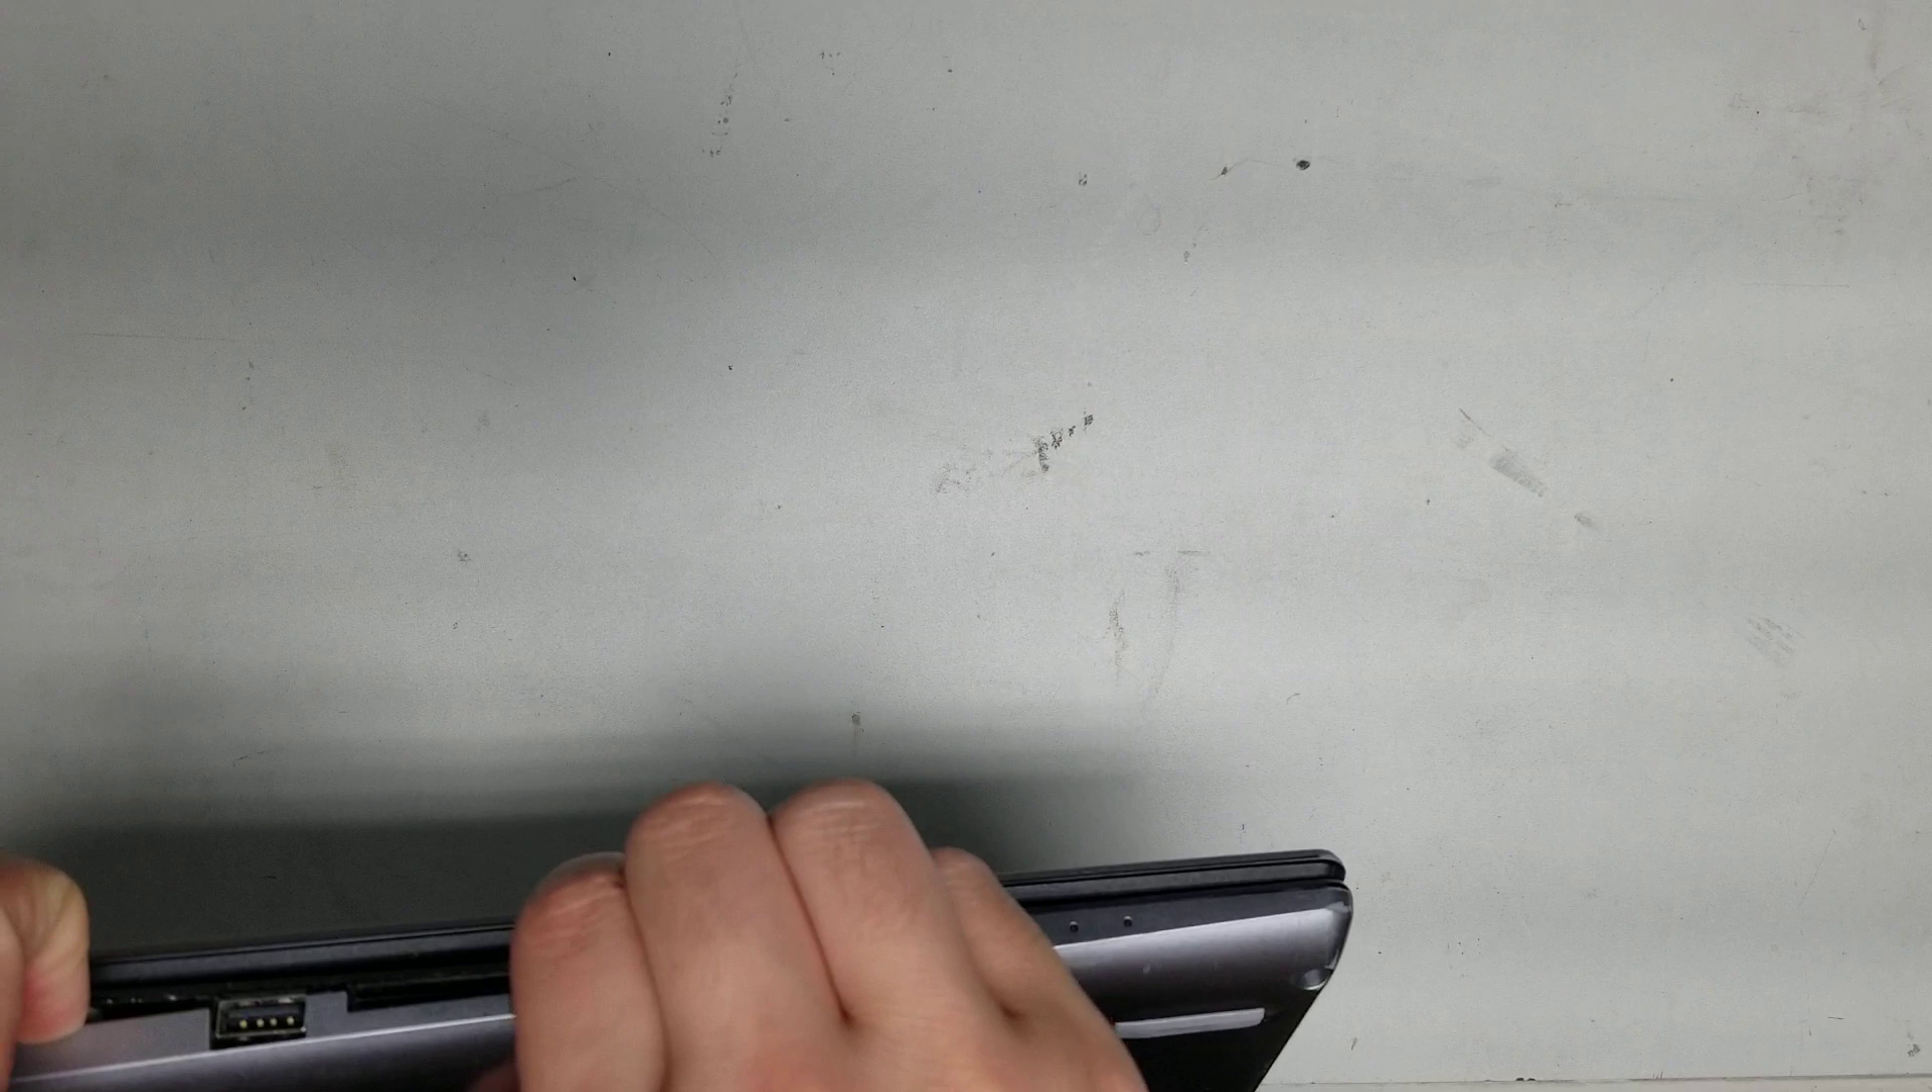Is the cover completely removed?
No.